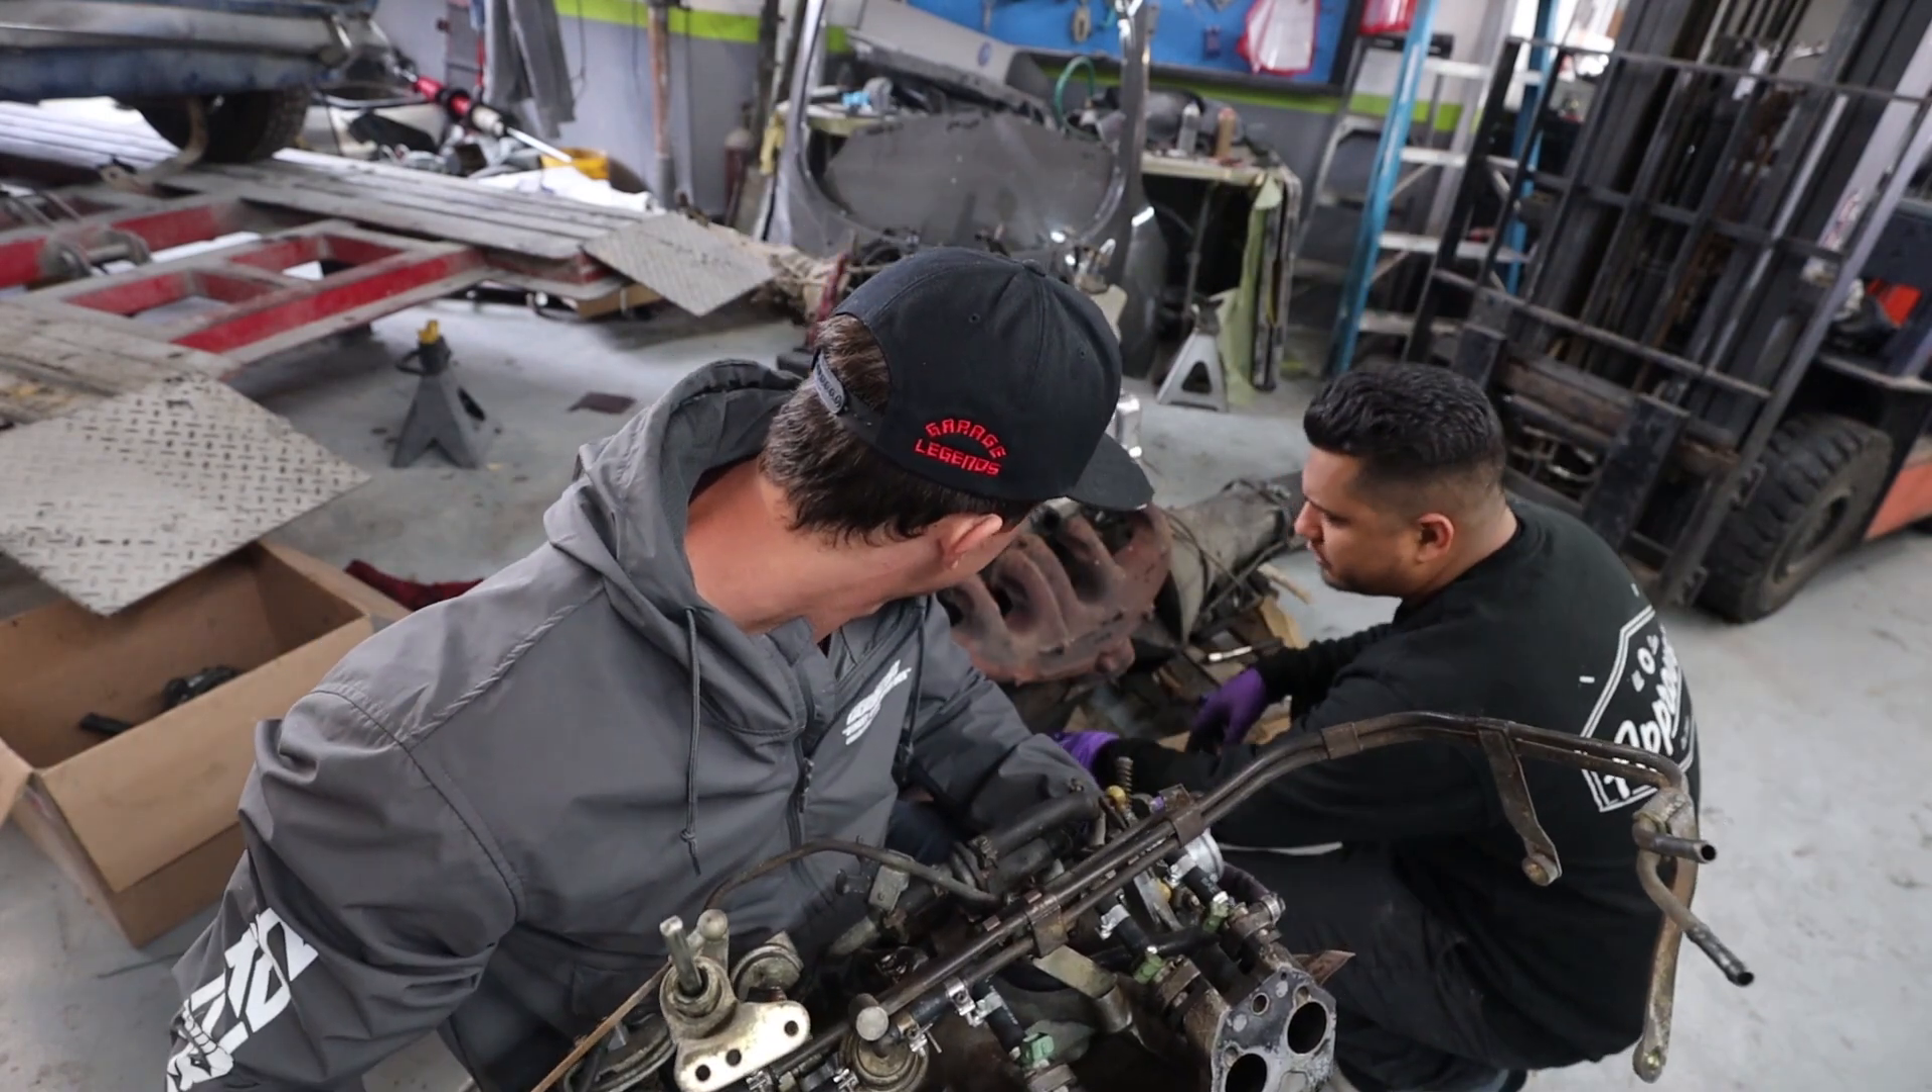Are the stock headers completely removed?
No.